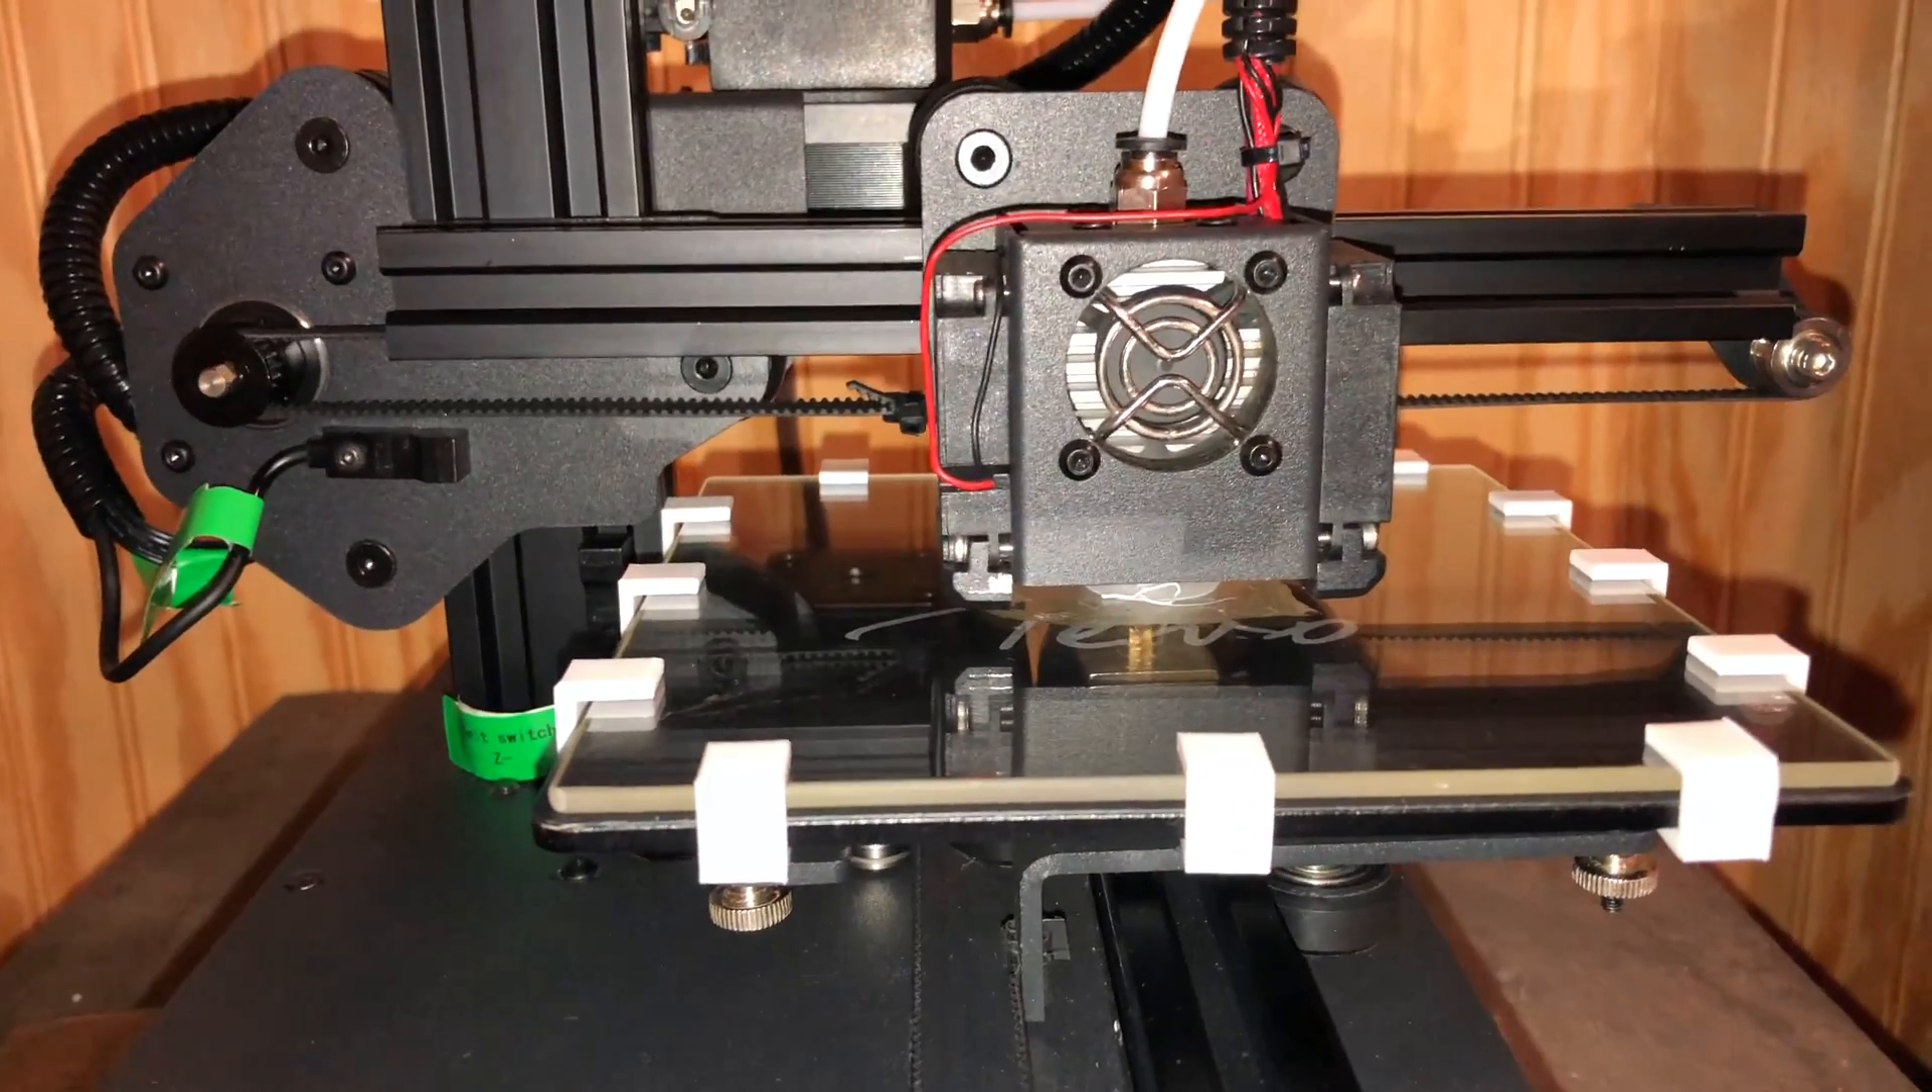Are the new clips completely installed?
Yes.